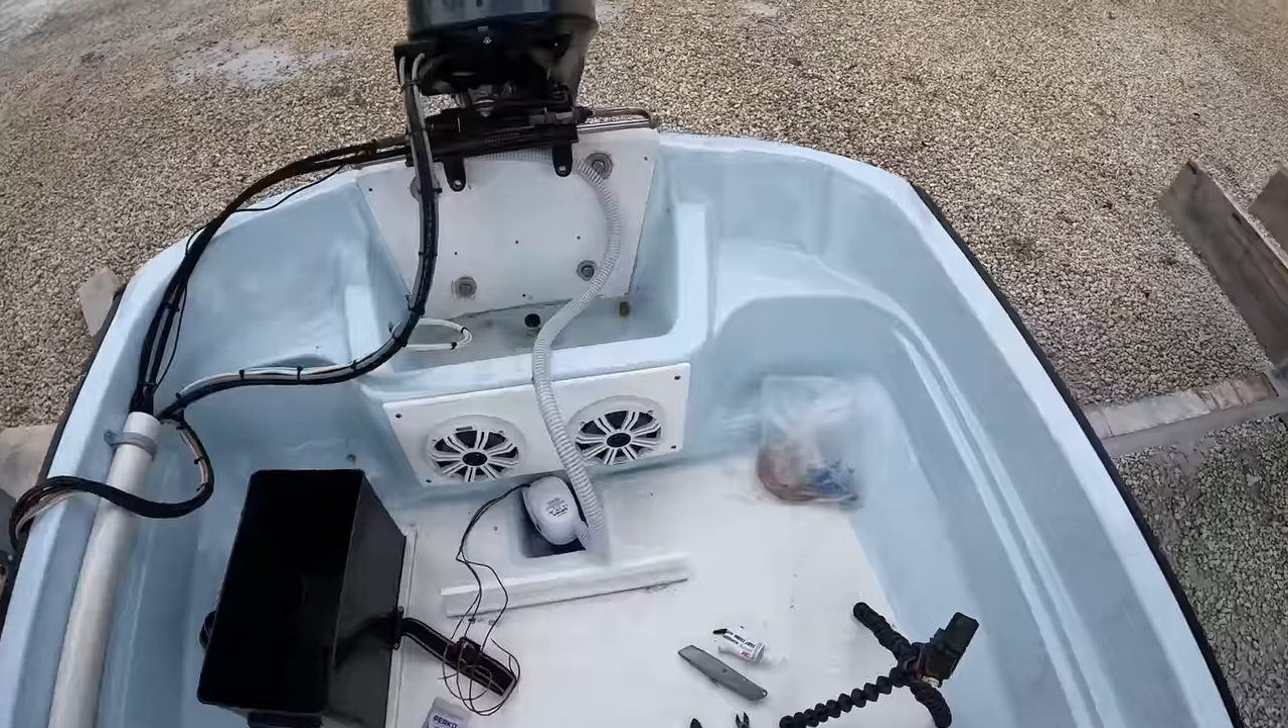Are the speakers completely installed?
Yes.